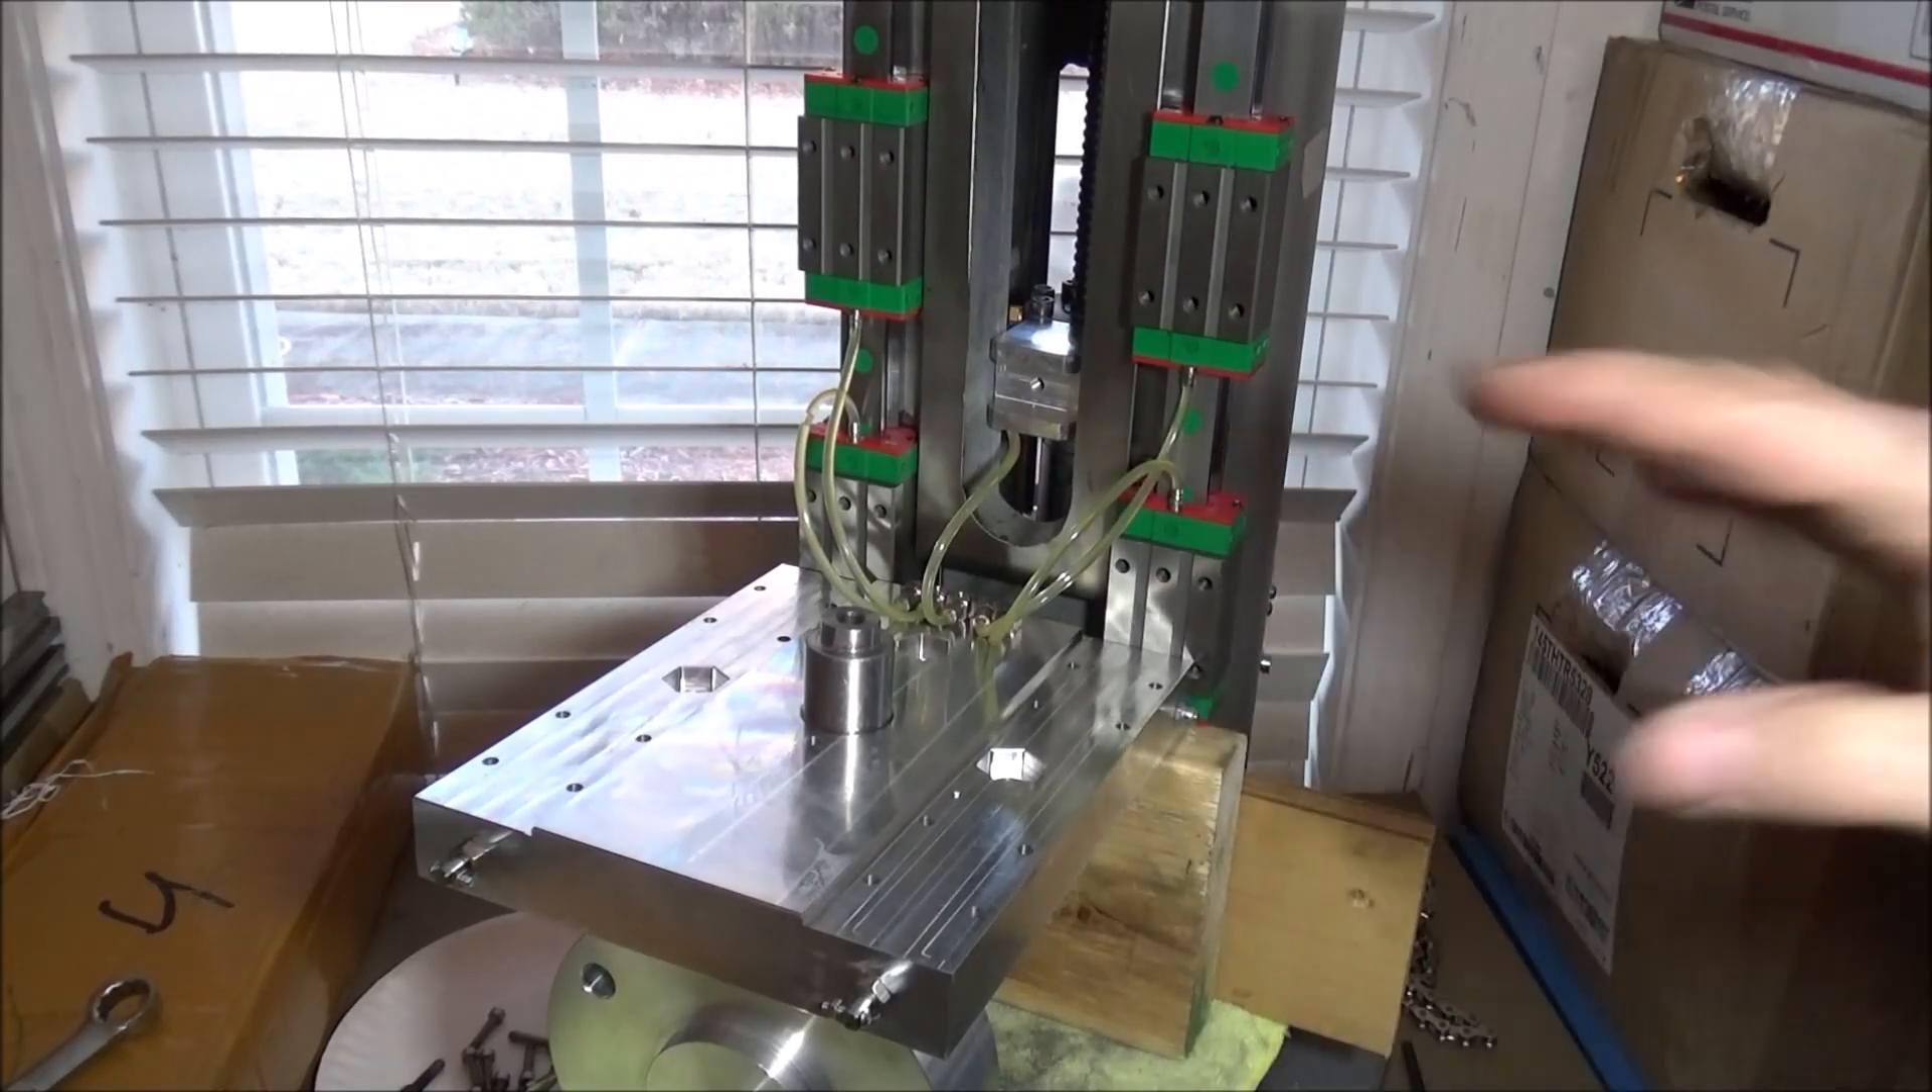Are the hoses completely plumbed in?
Yes.